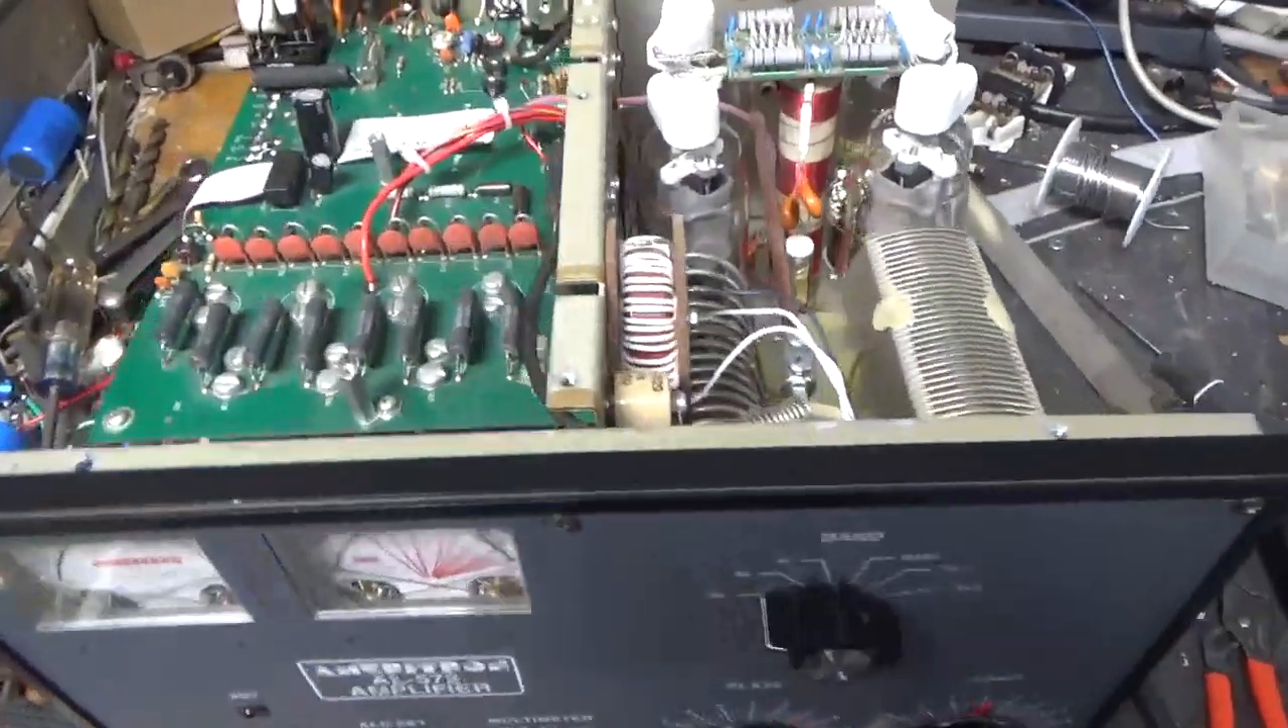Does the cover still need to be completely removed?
No.